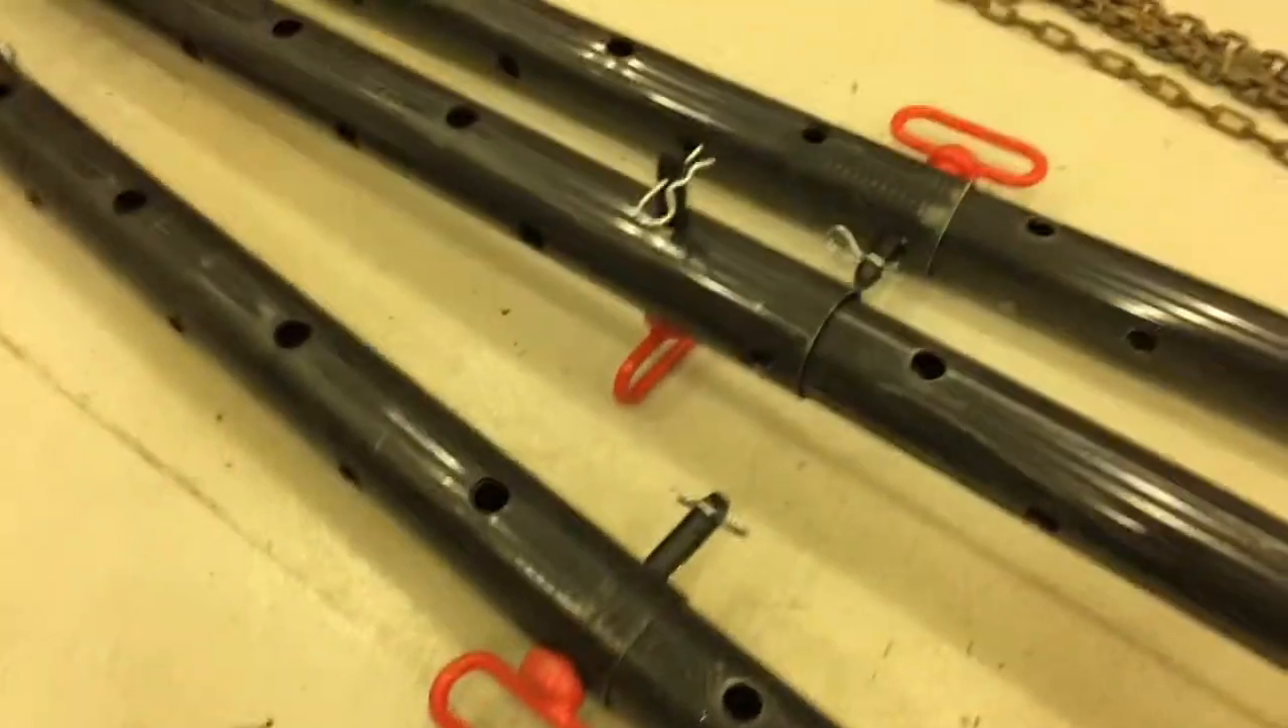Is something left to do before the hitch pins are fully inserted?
No.